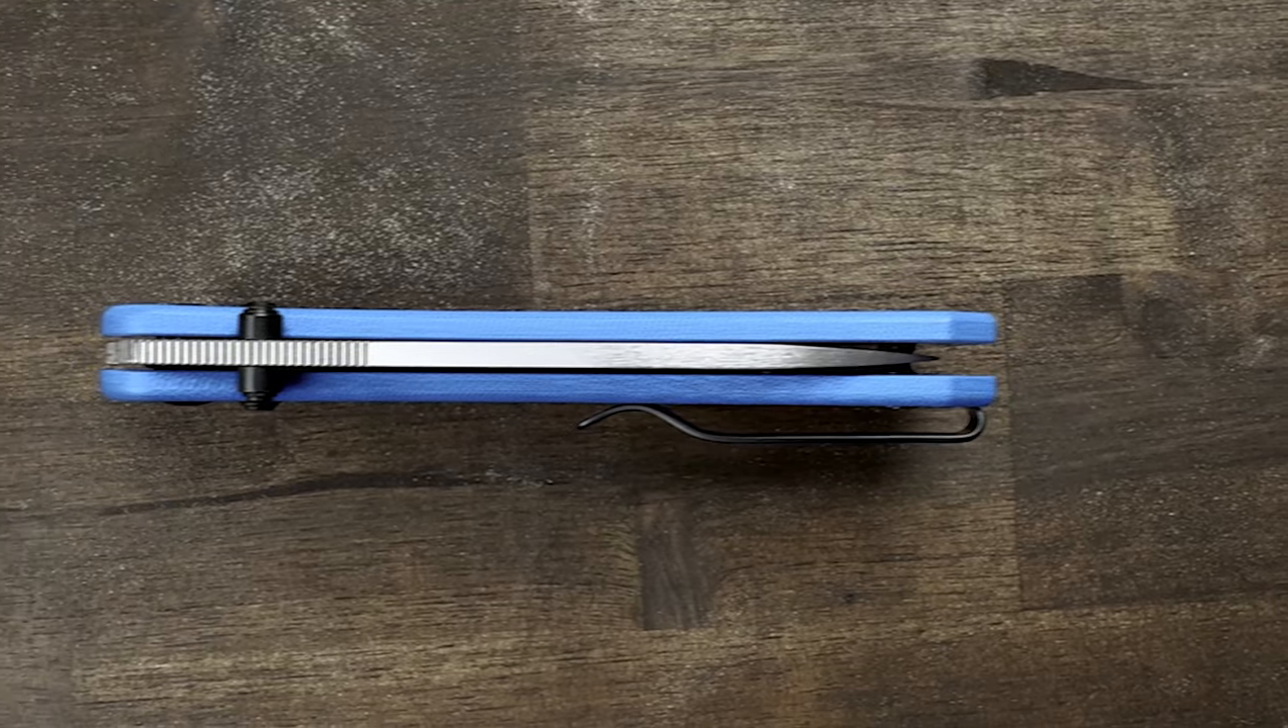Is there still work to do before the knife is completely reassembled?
No.